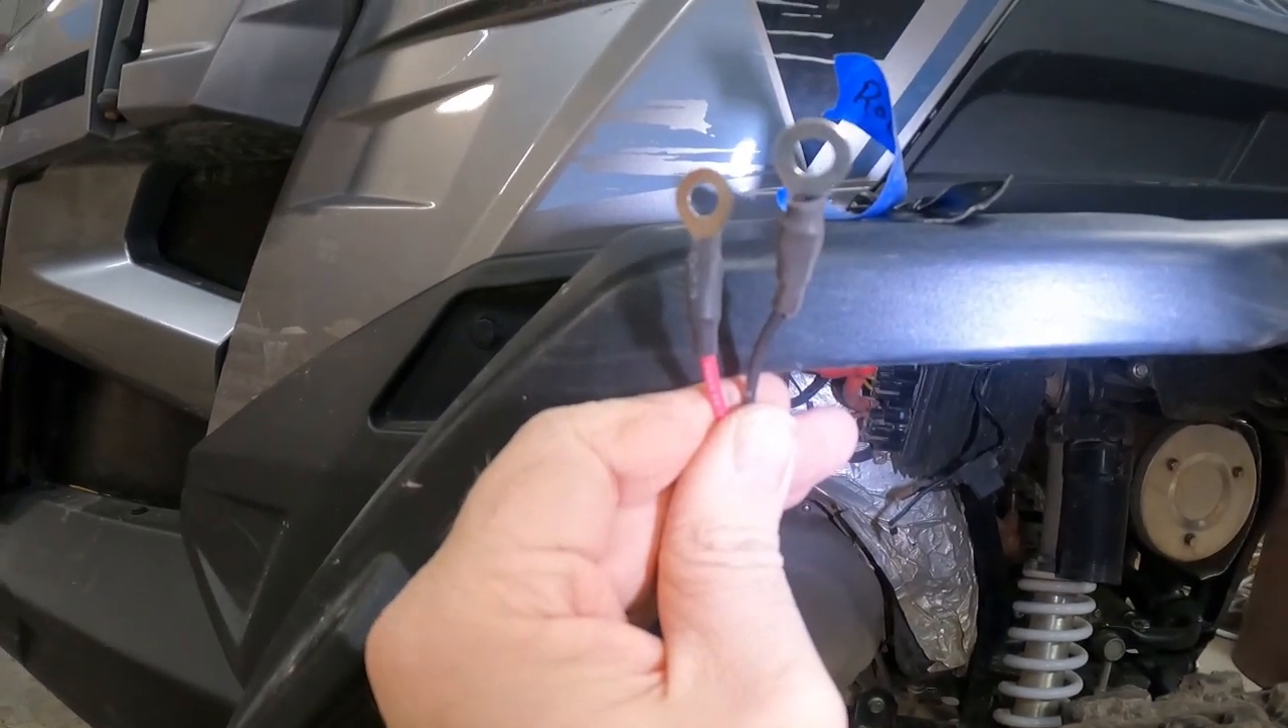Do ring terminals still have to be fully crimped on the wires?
No.